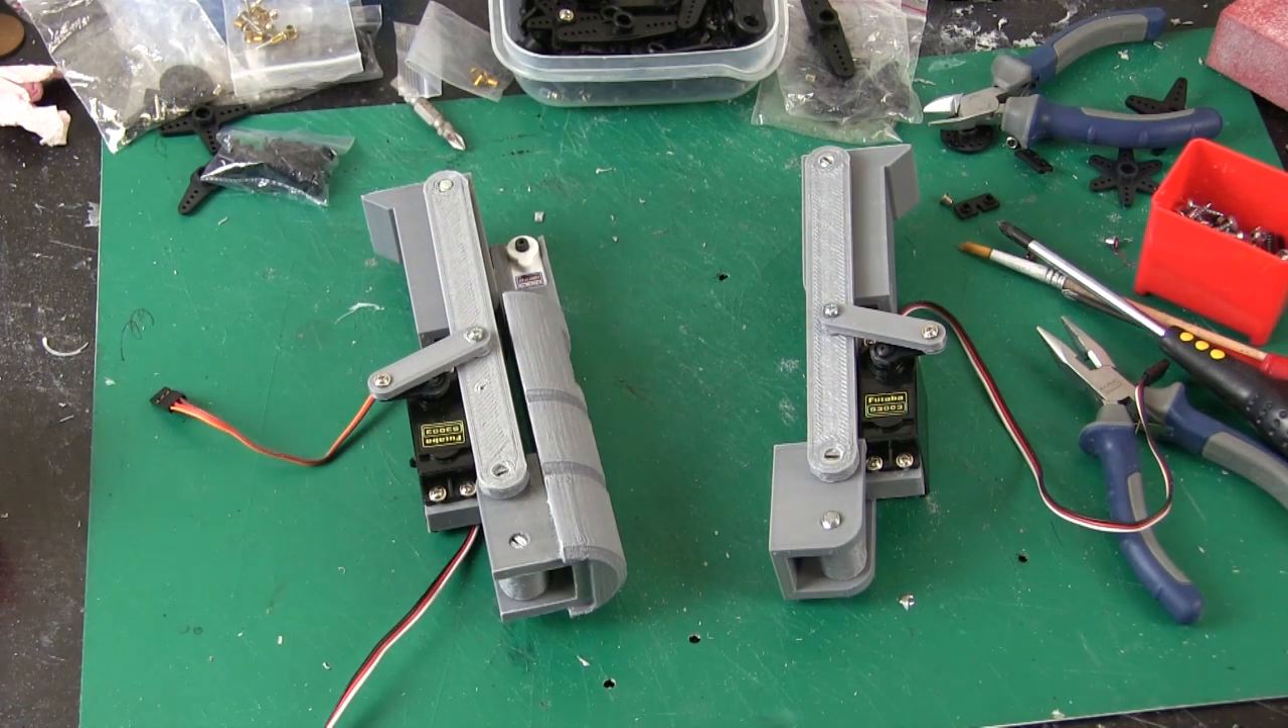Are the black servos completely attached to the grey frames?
Yes.